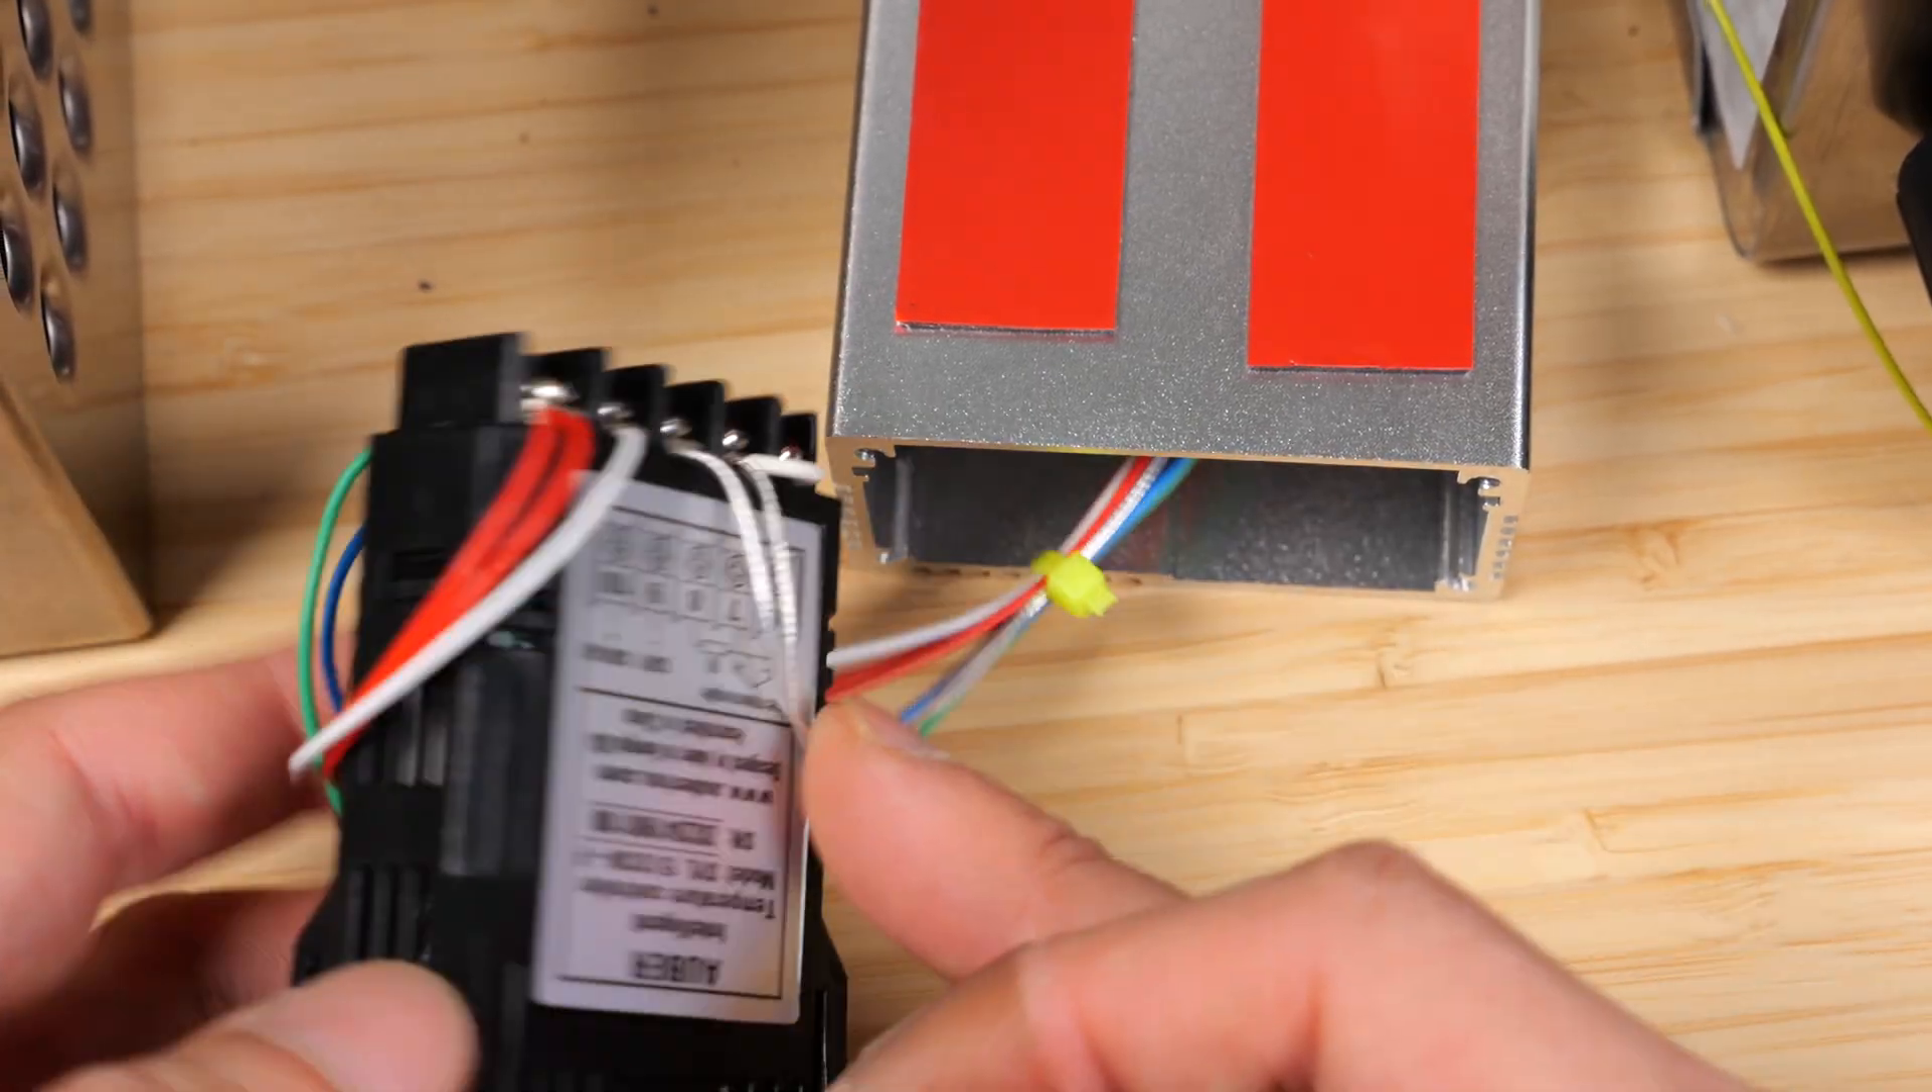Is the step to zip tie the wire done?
Yes.